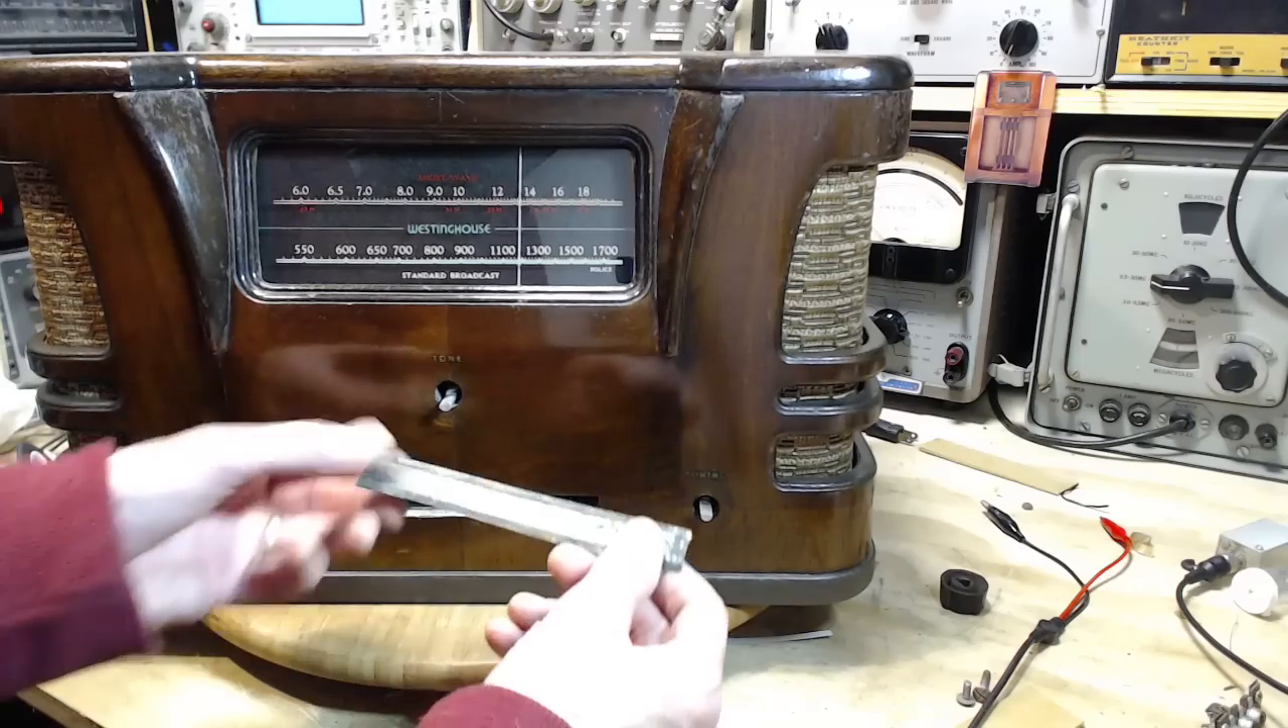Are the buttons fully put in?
No.